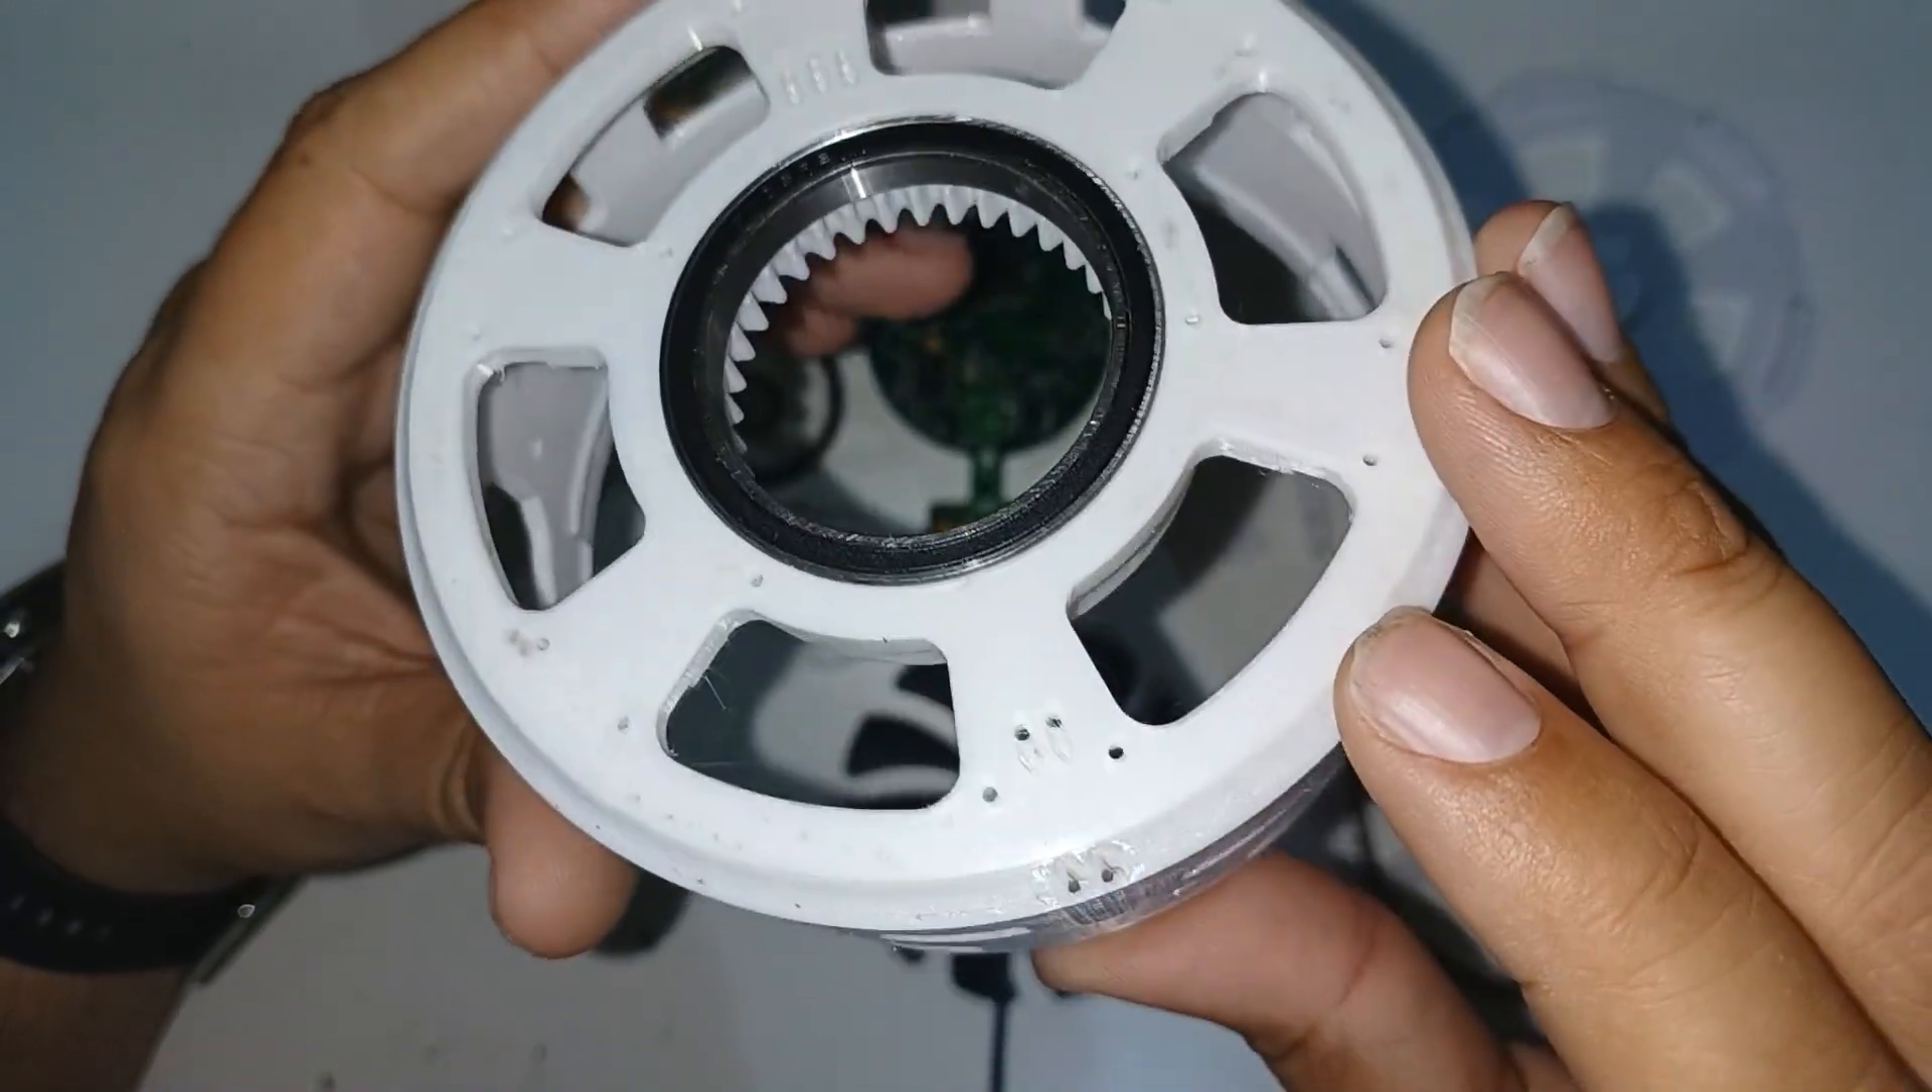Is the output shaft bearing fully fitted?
Yes.